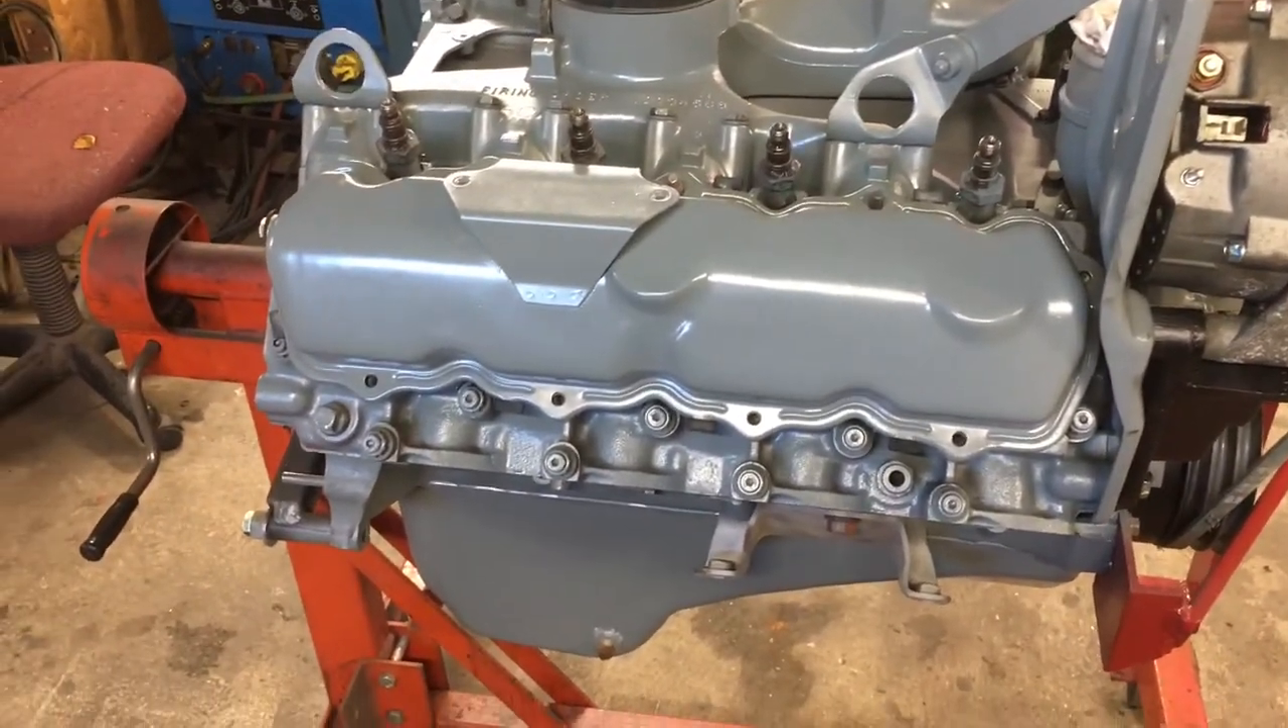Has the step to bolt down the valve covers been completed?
No.